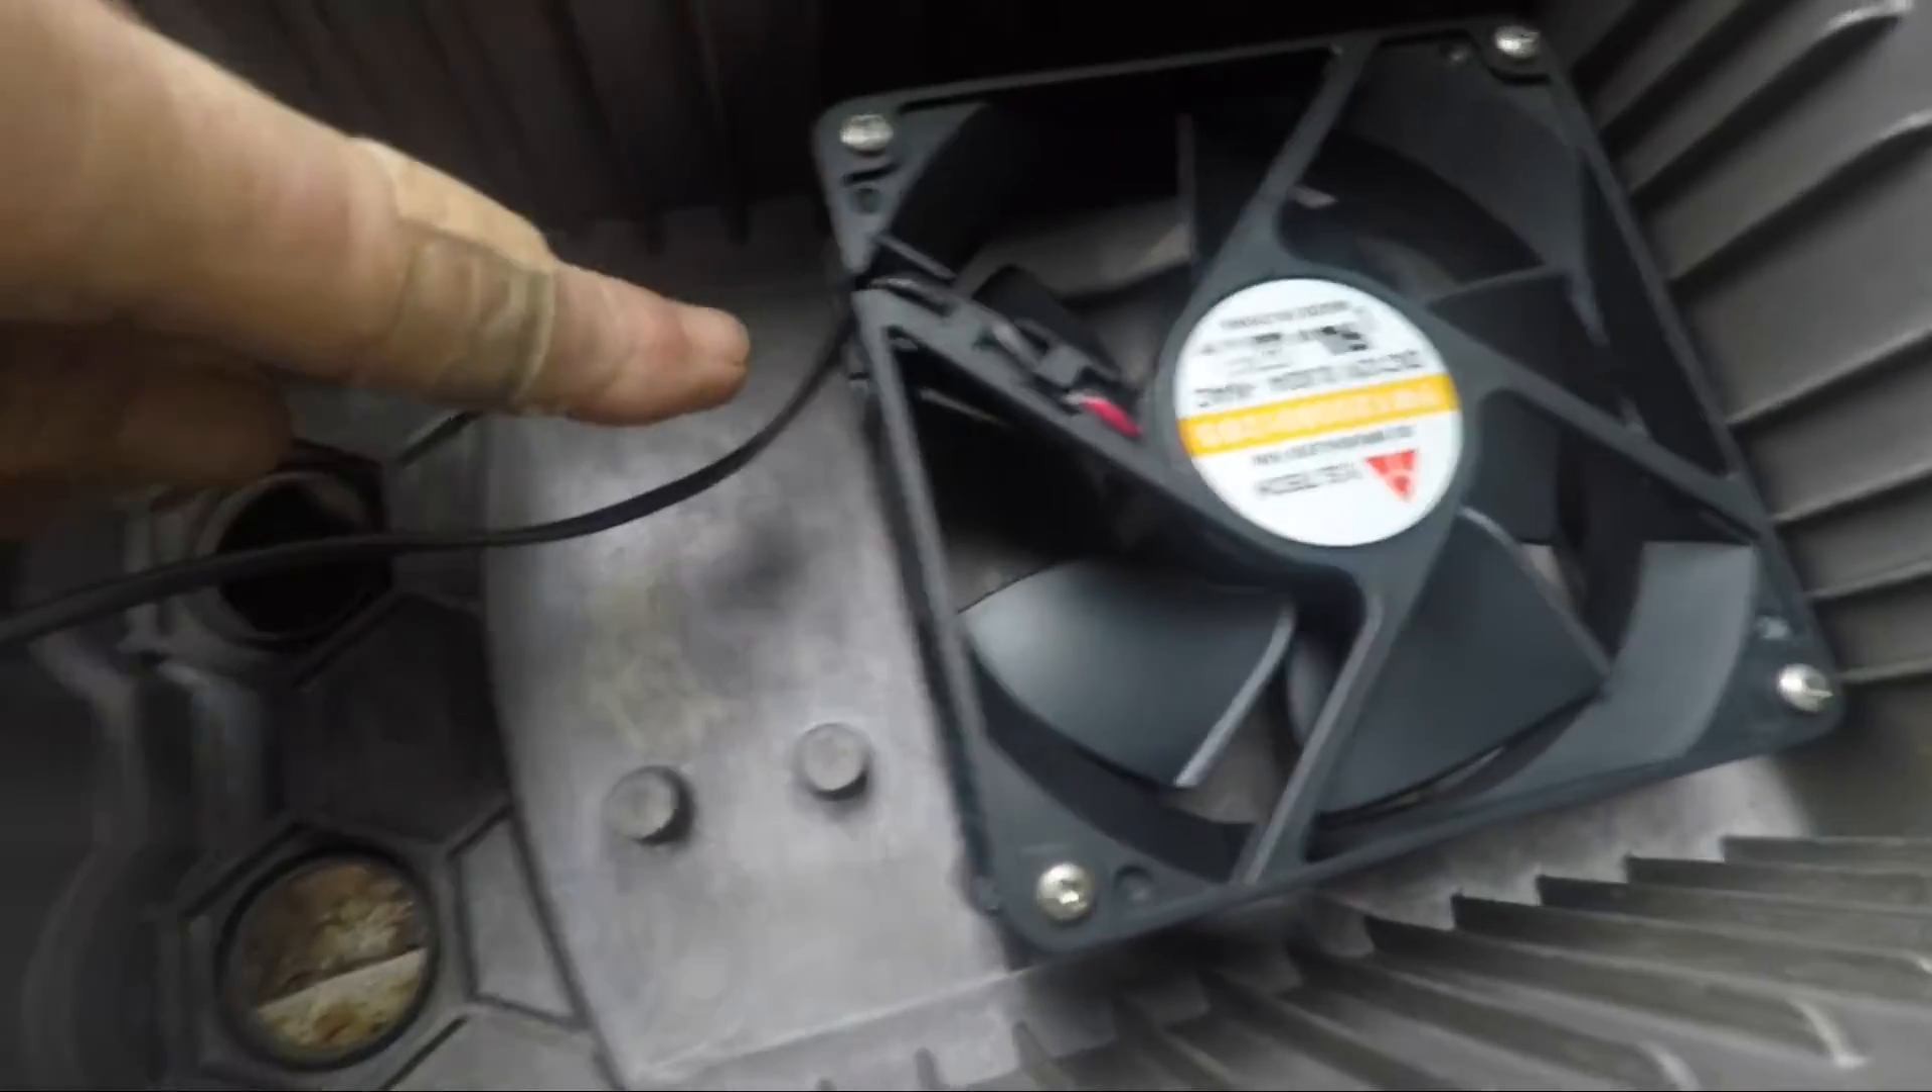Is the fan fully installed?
Yes.